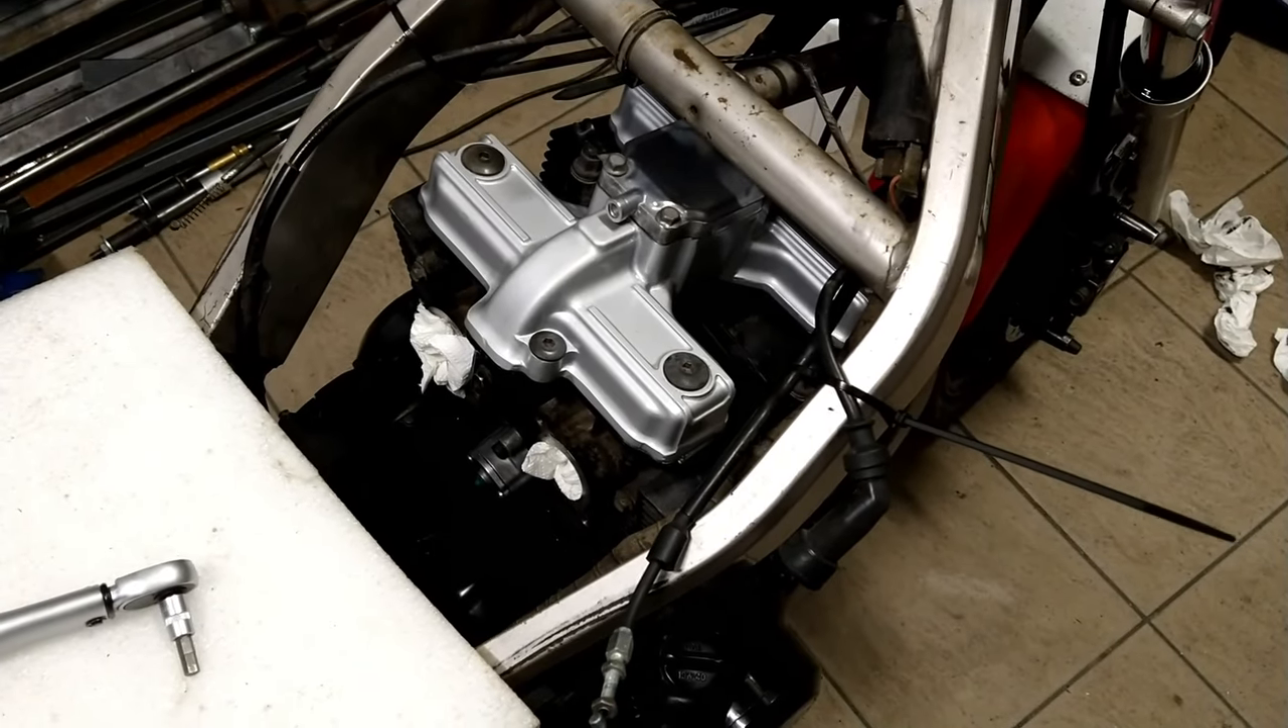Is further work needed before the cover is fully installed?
No.